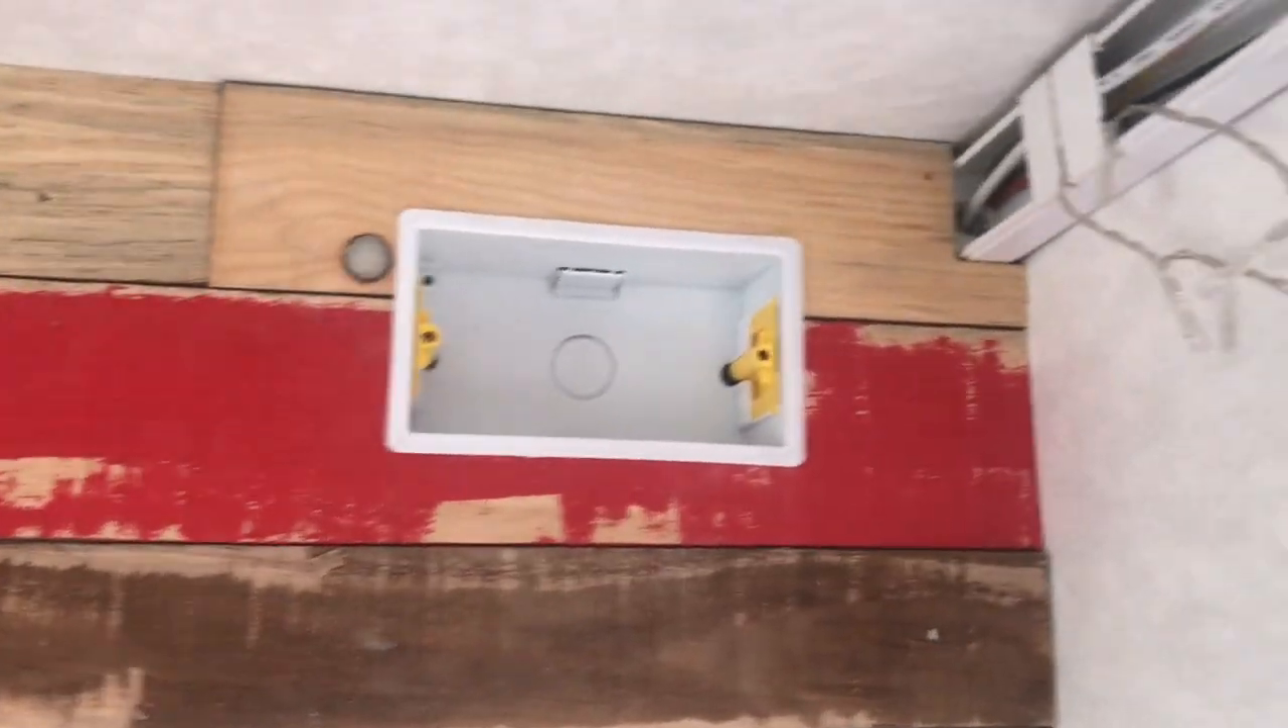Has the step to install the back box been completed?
Yes.